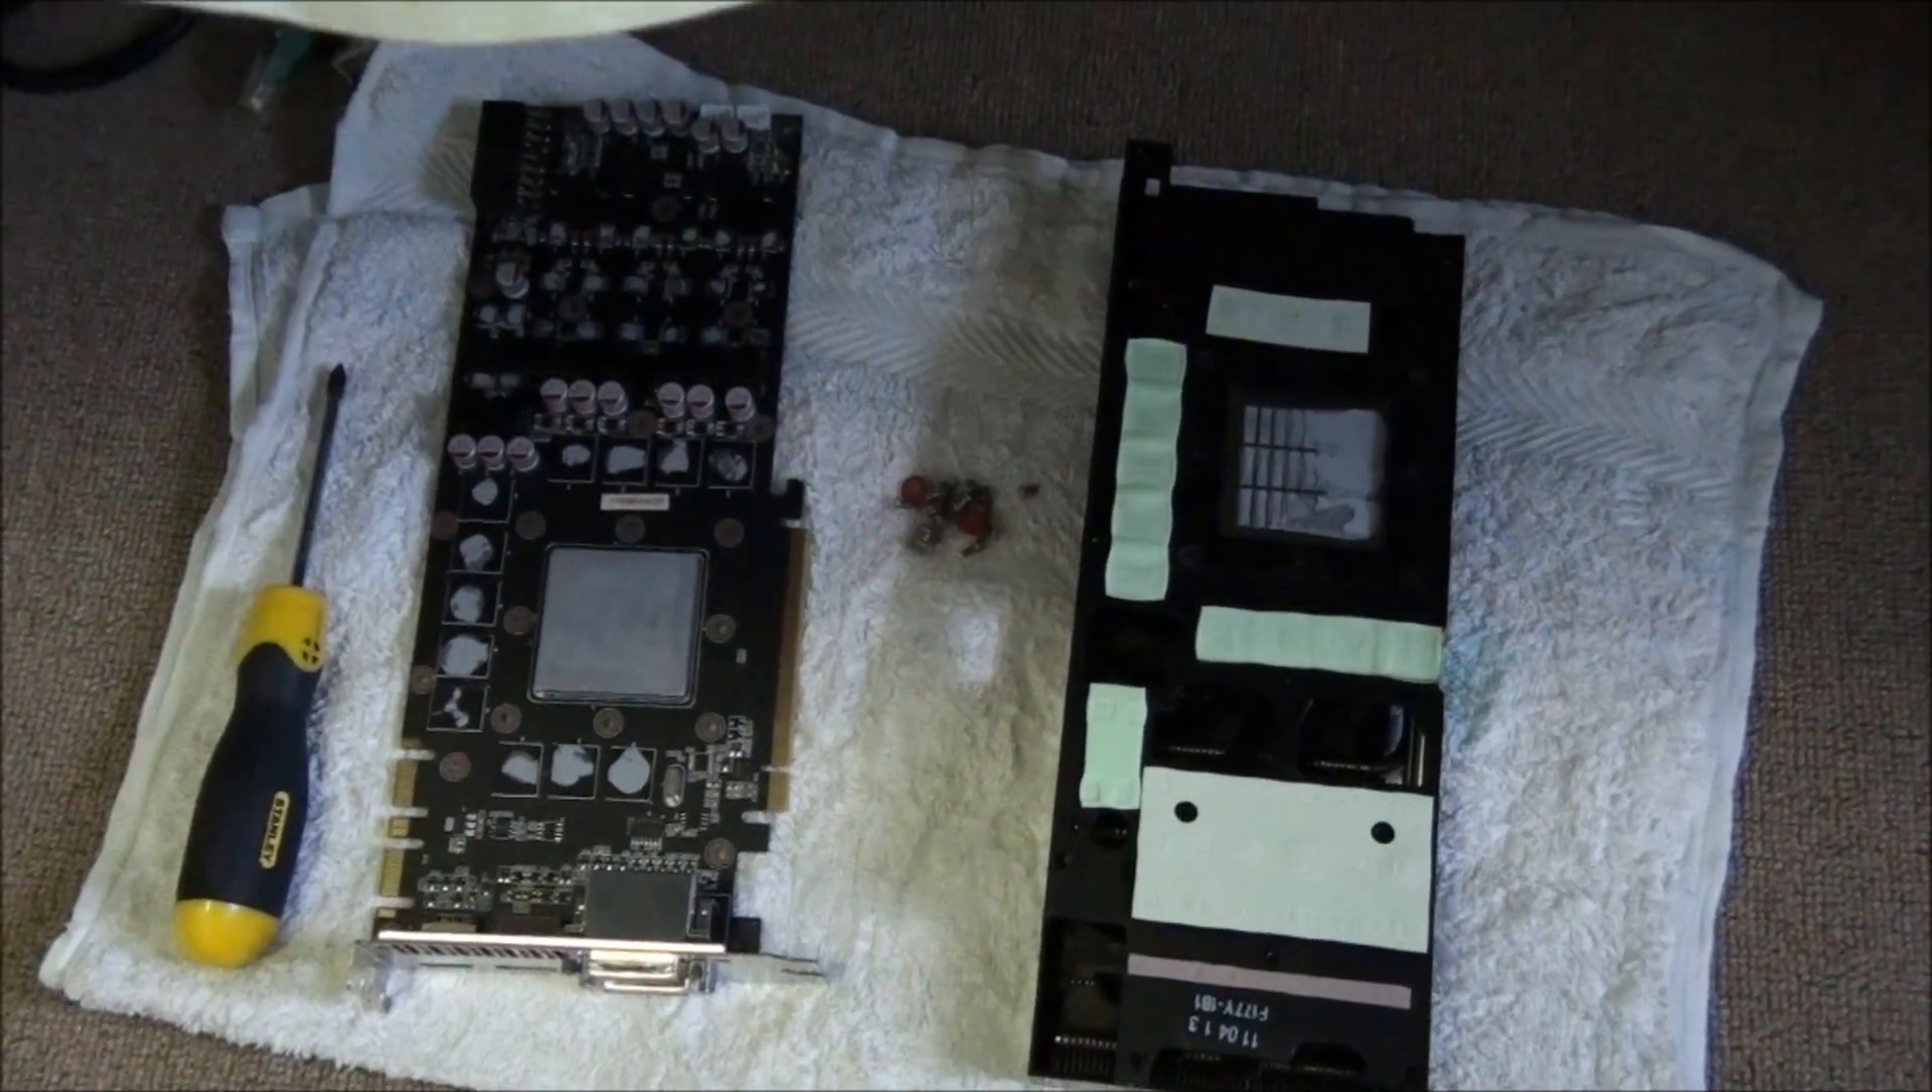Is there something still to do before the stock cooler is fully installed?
Yes.